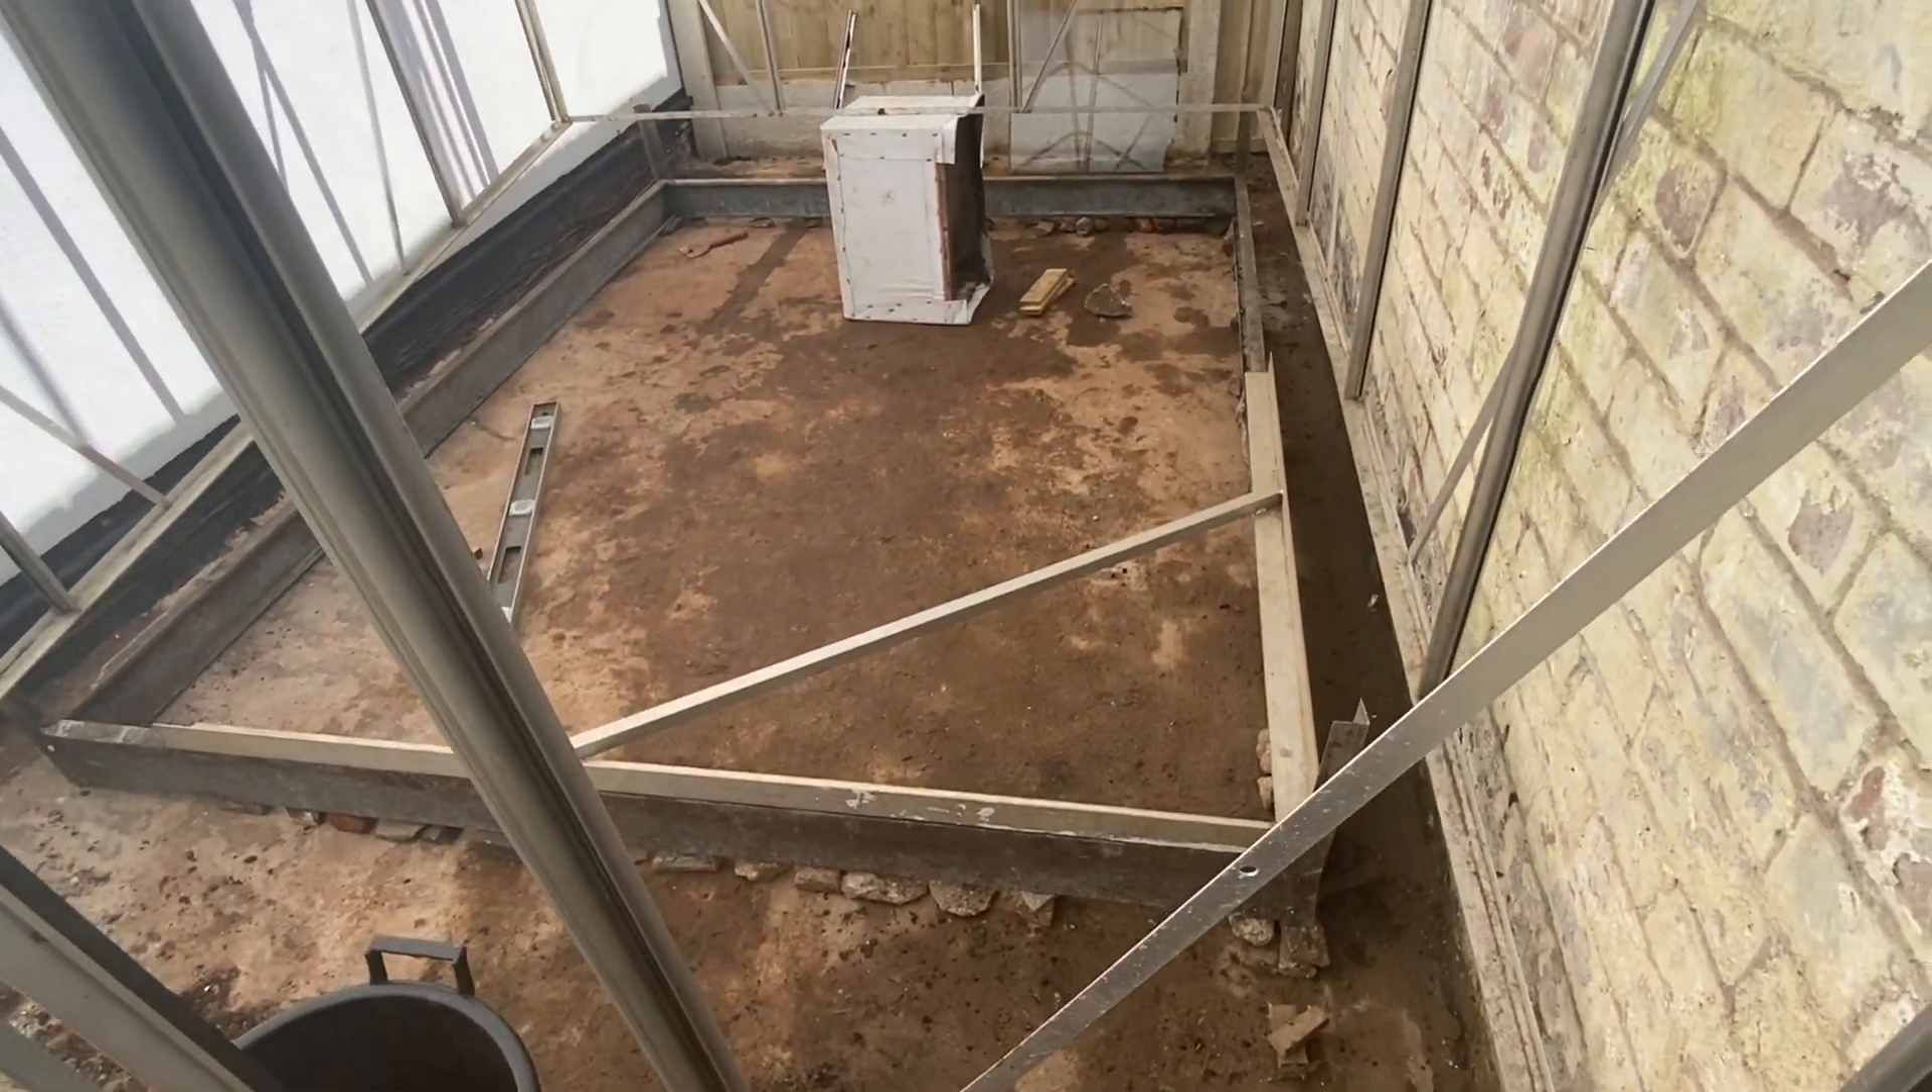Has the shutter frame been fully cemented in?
No.